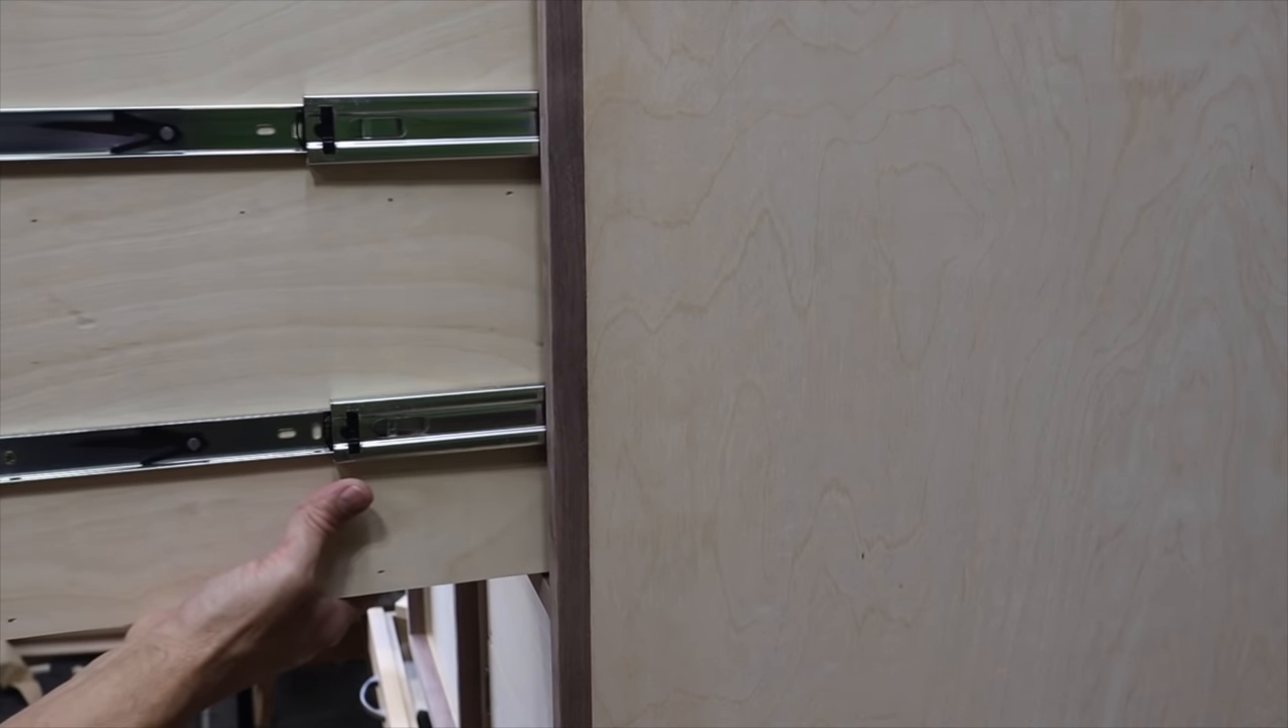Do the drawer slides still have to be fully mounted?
No.